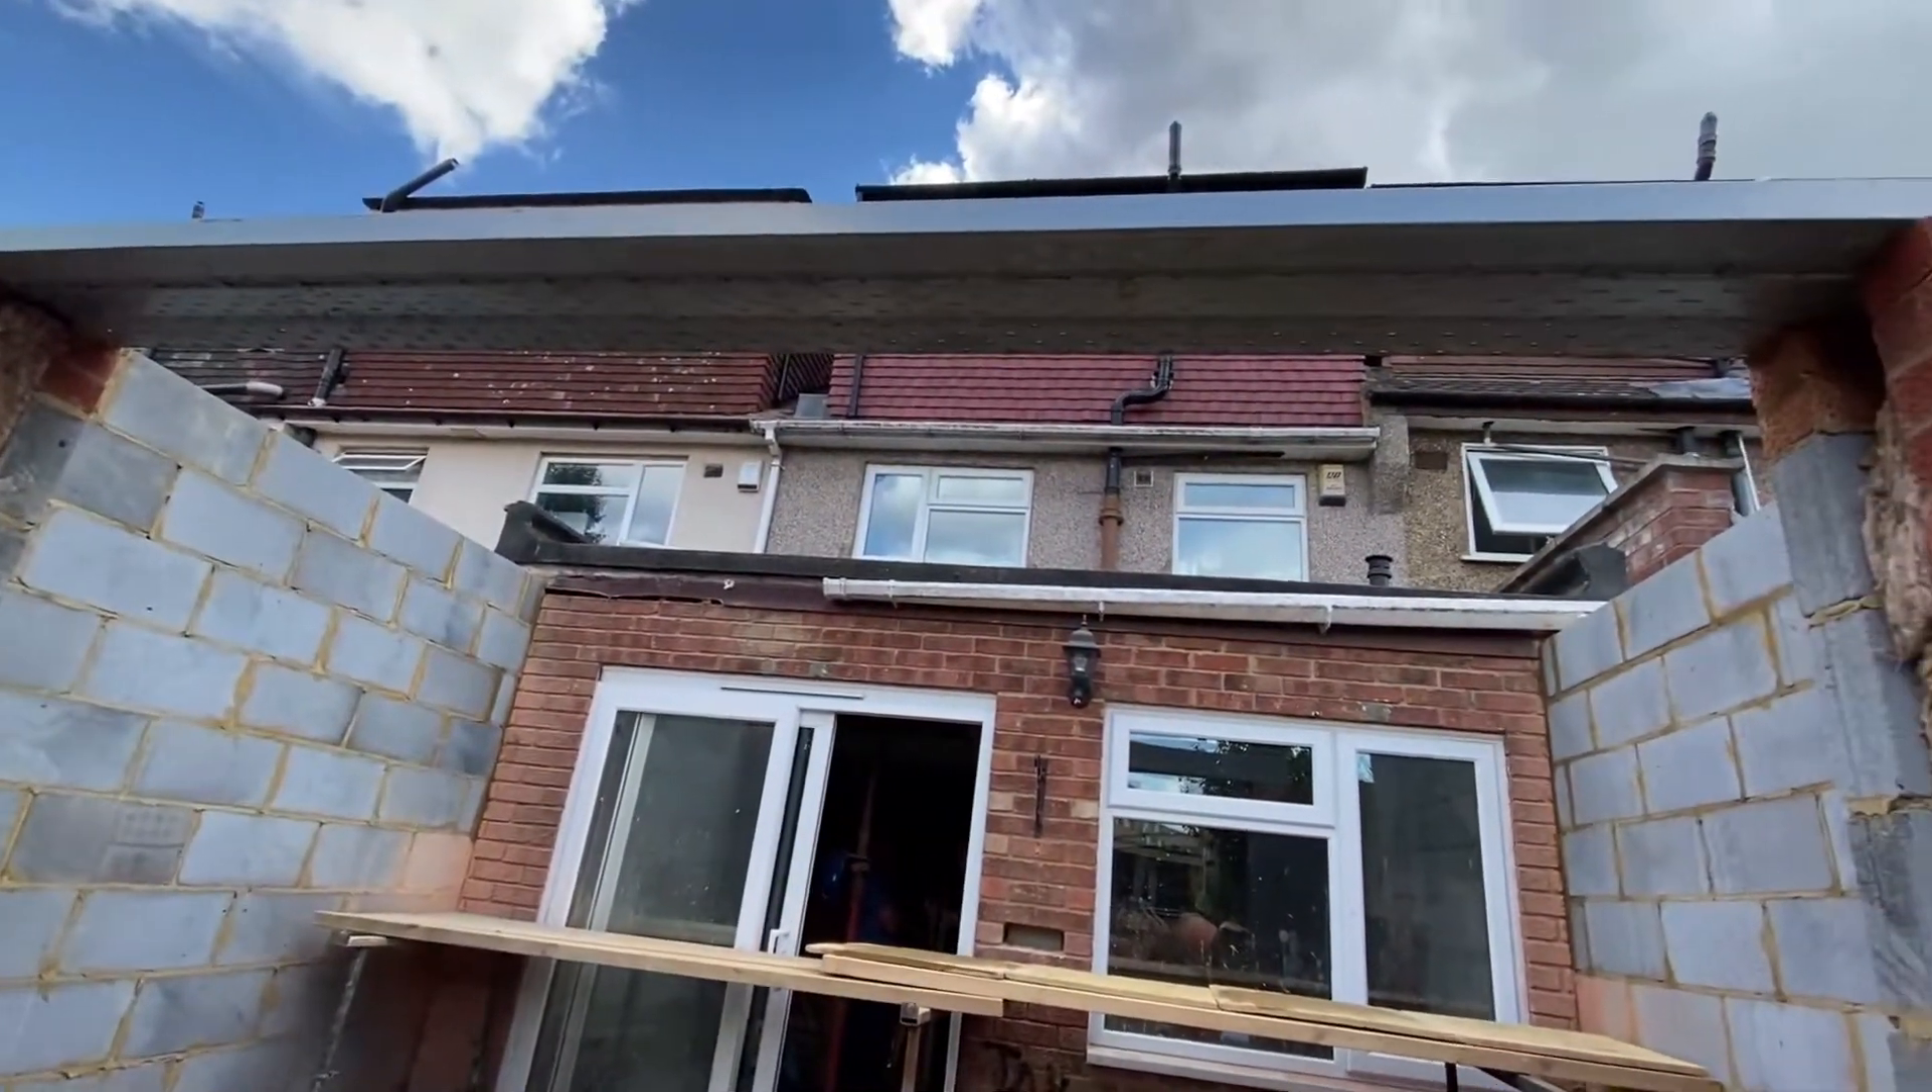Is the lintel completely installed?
Yes.